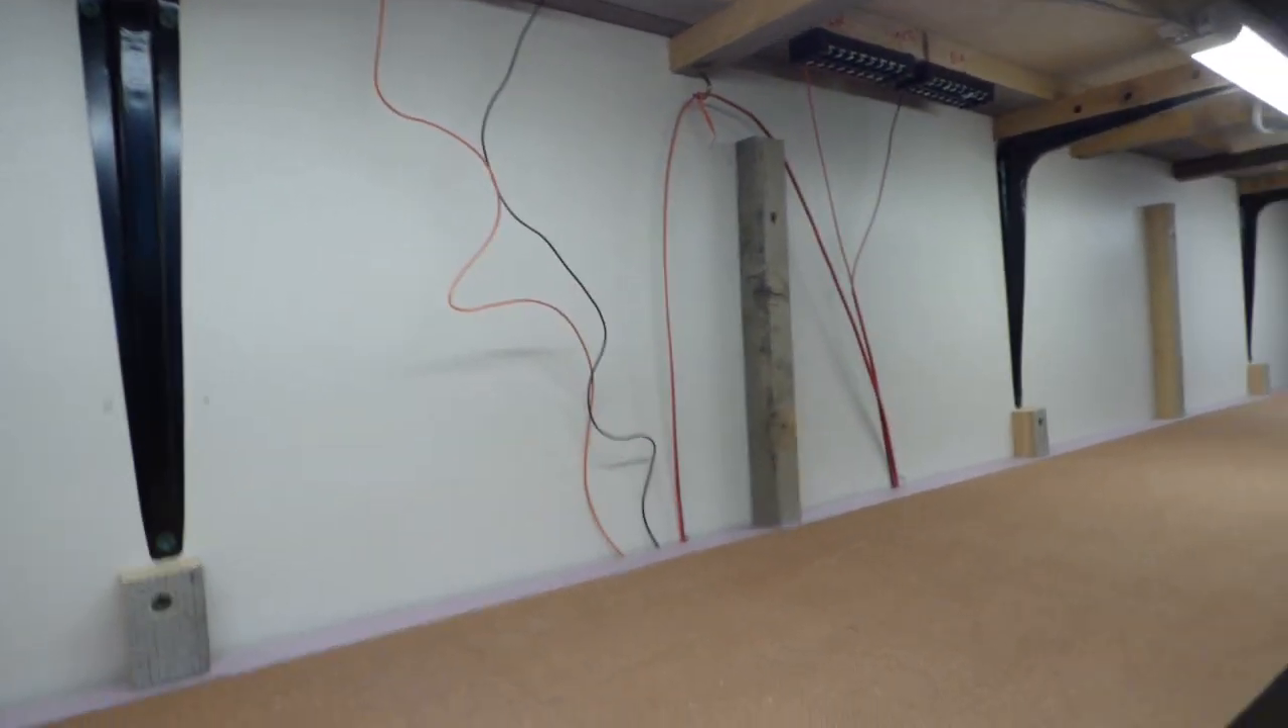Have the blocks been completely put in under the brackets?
Yes.